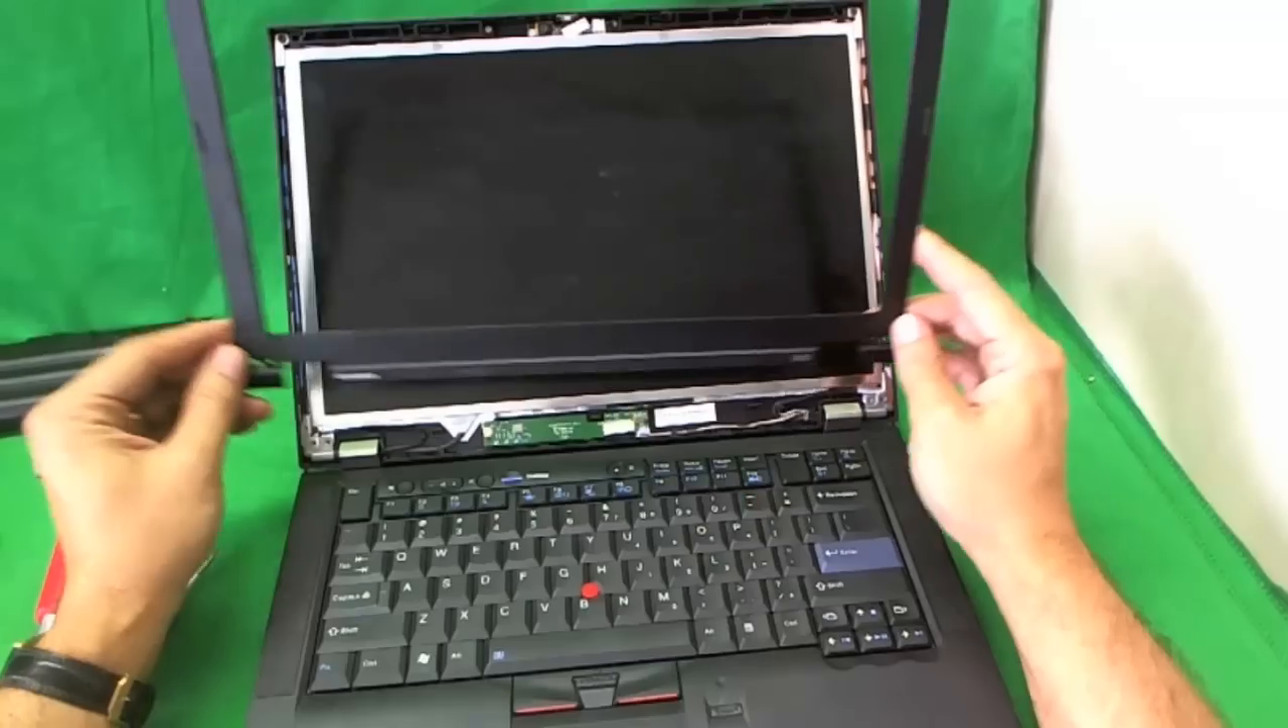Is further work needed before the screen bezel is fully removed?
No.